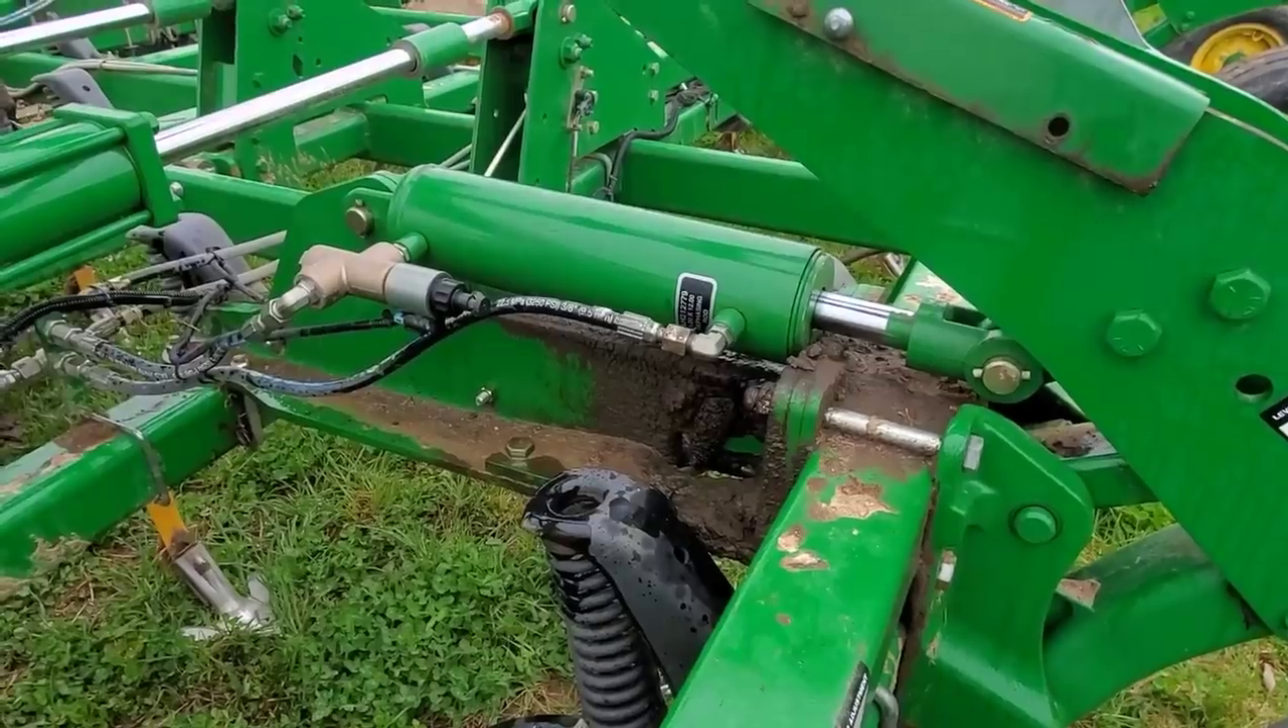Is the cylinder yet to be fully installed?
No.